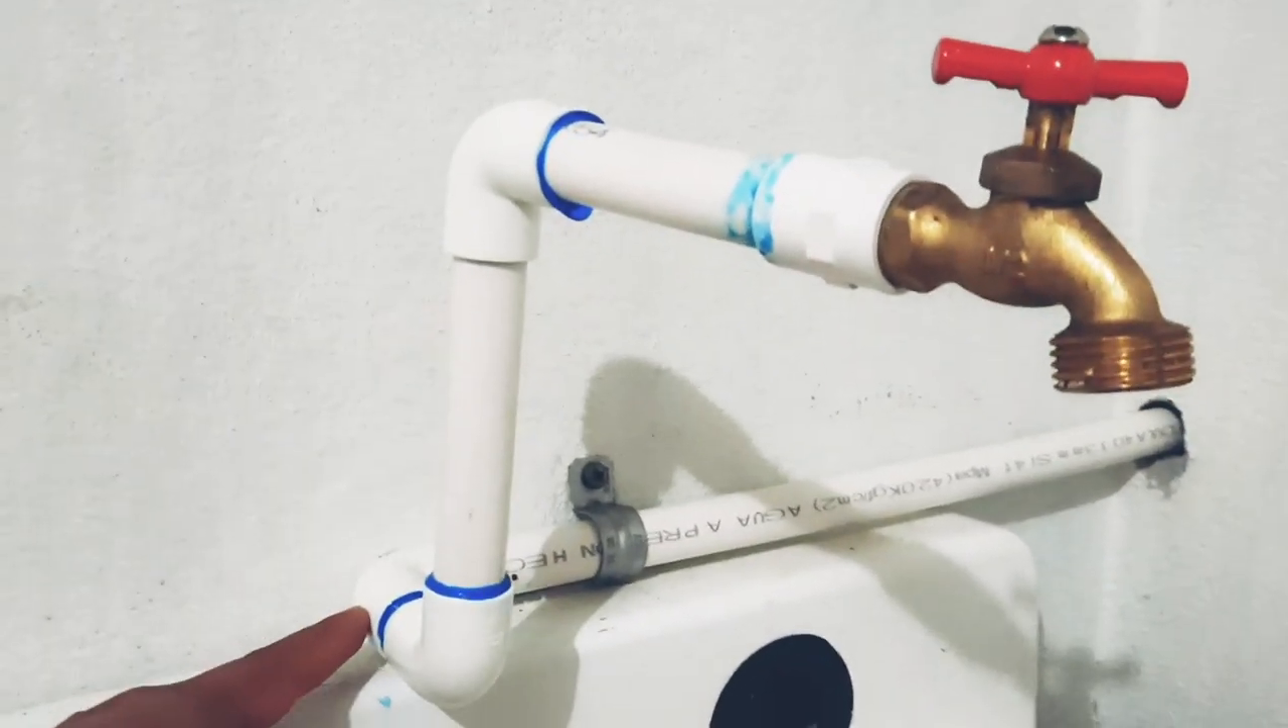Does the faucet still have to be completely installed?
No.